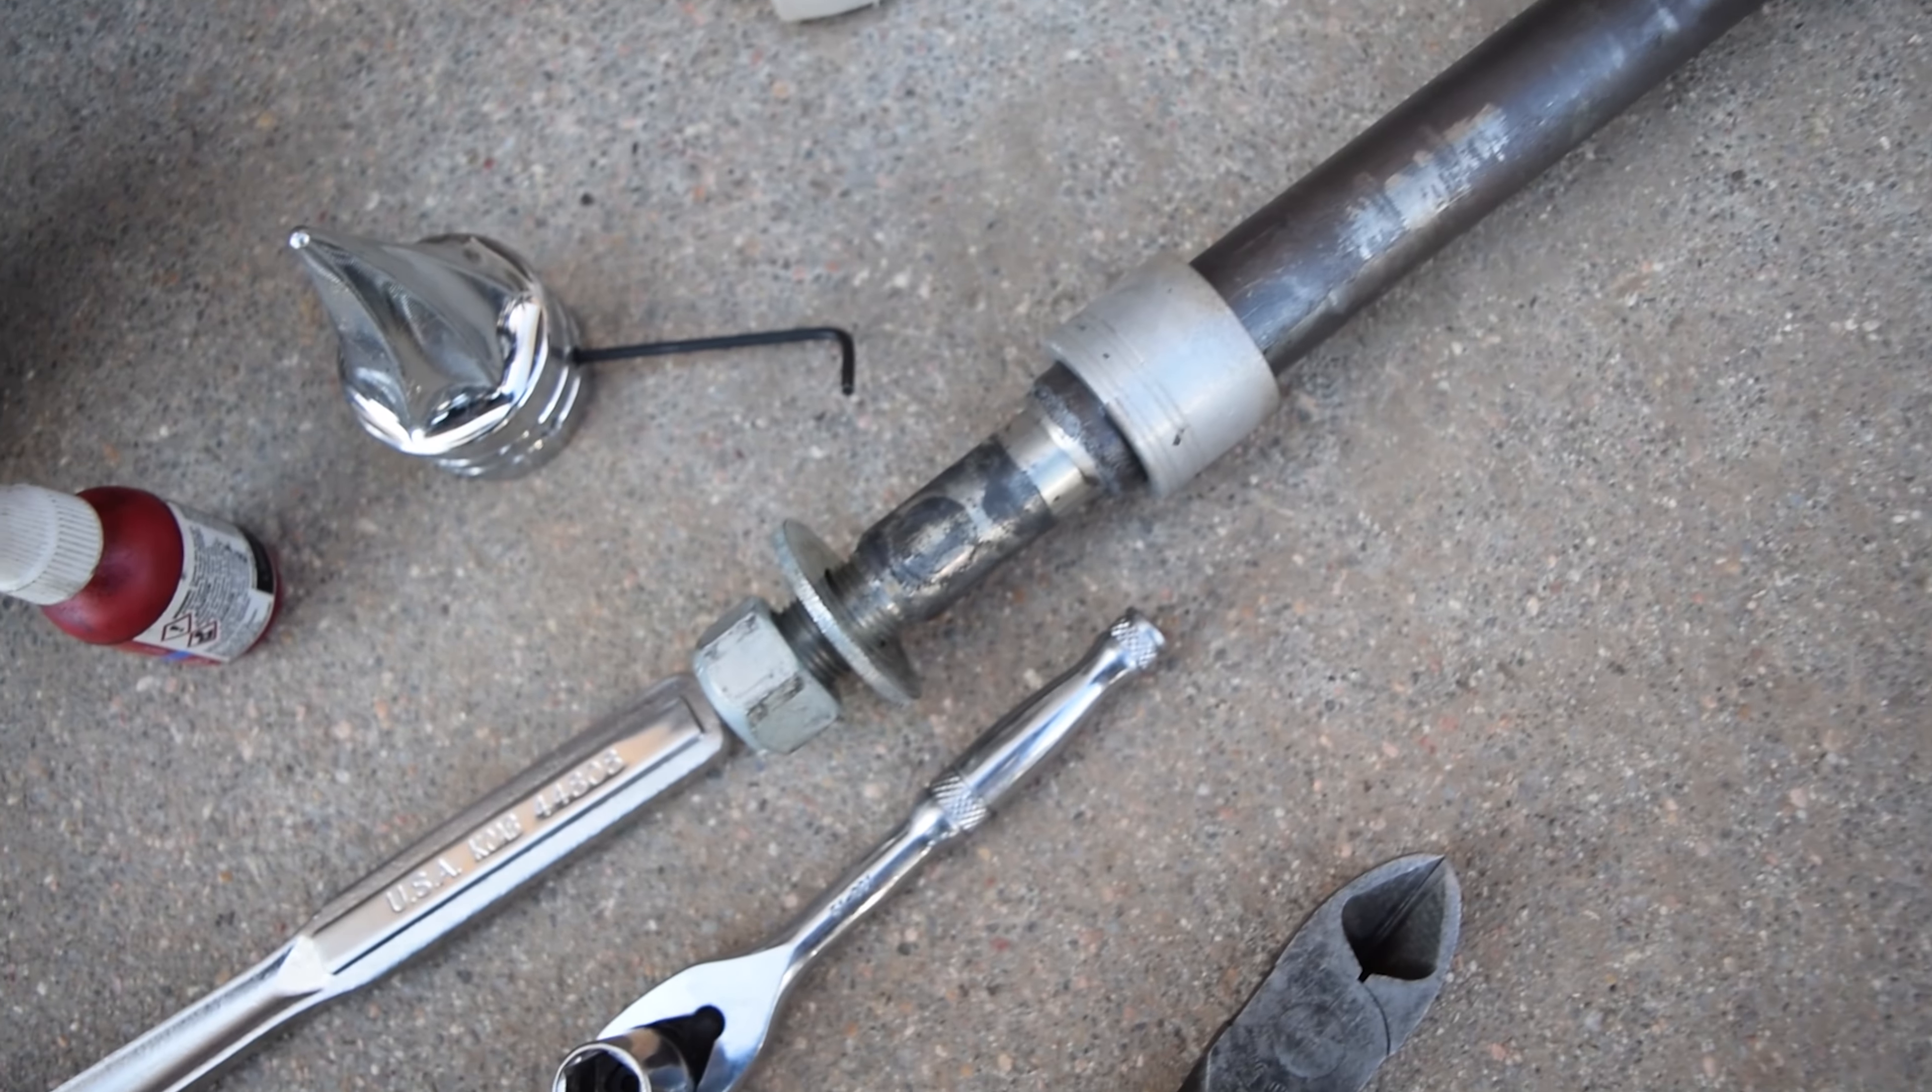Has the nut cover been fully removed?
Yes.